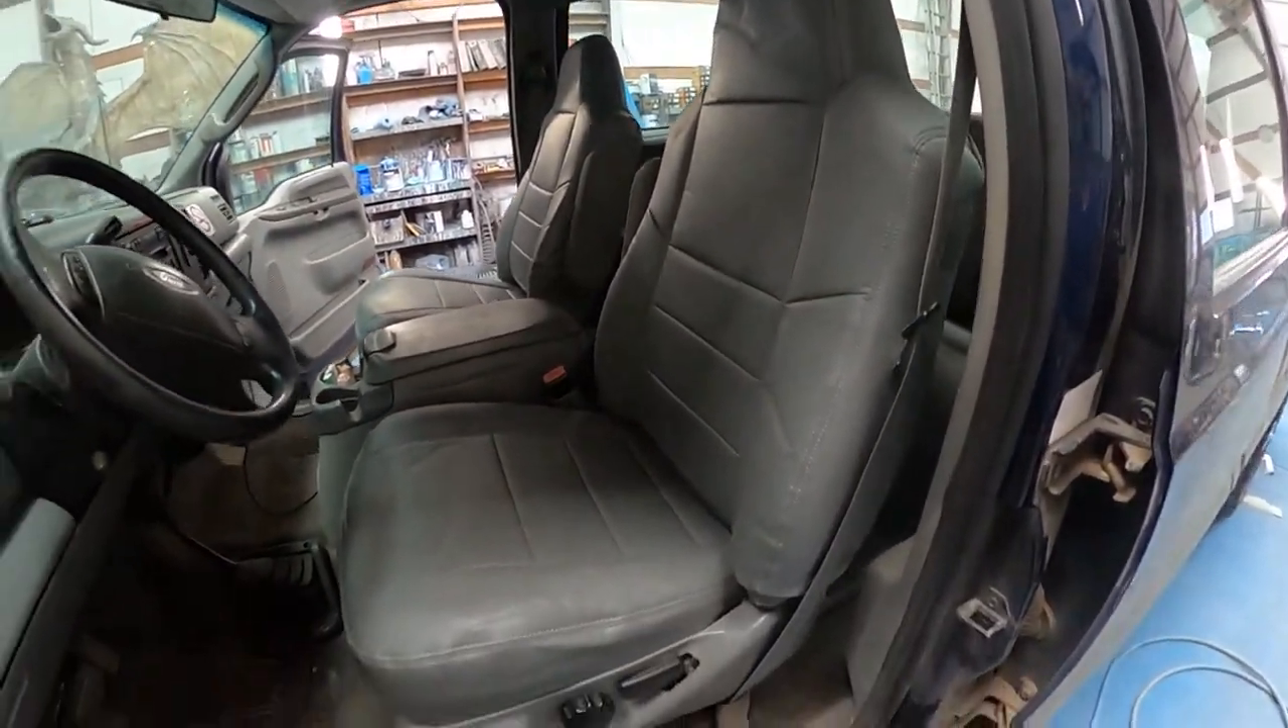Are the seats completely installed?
Yes.